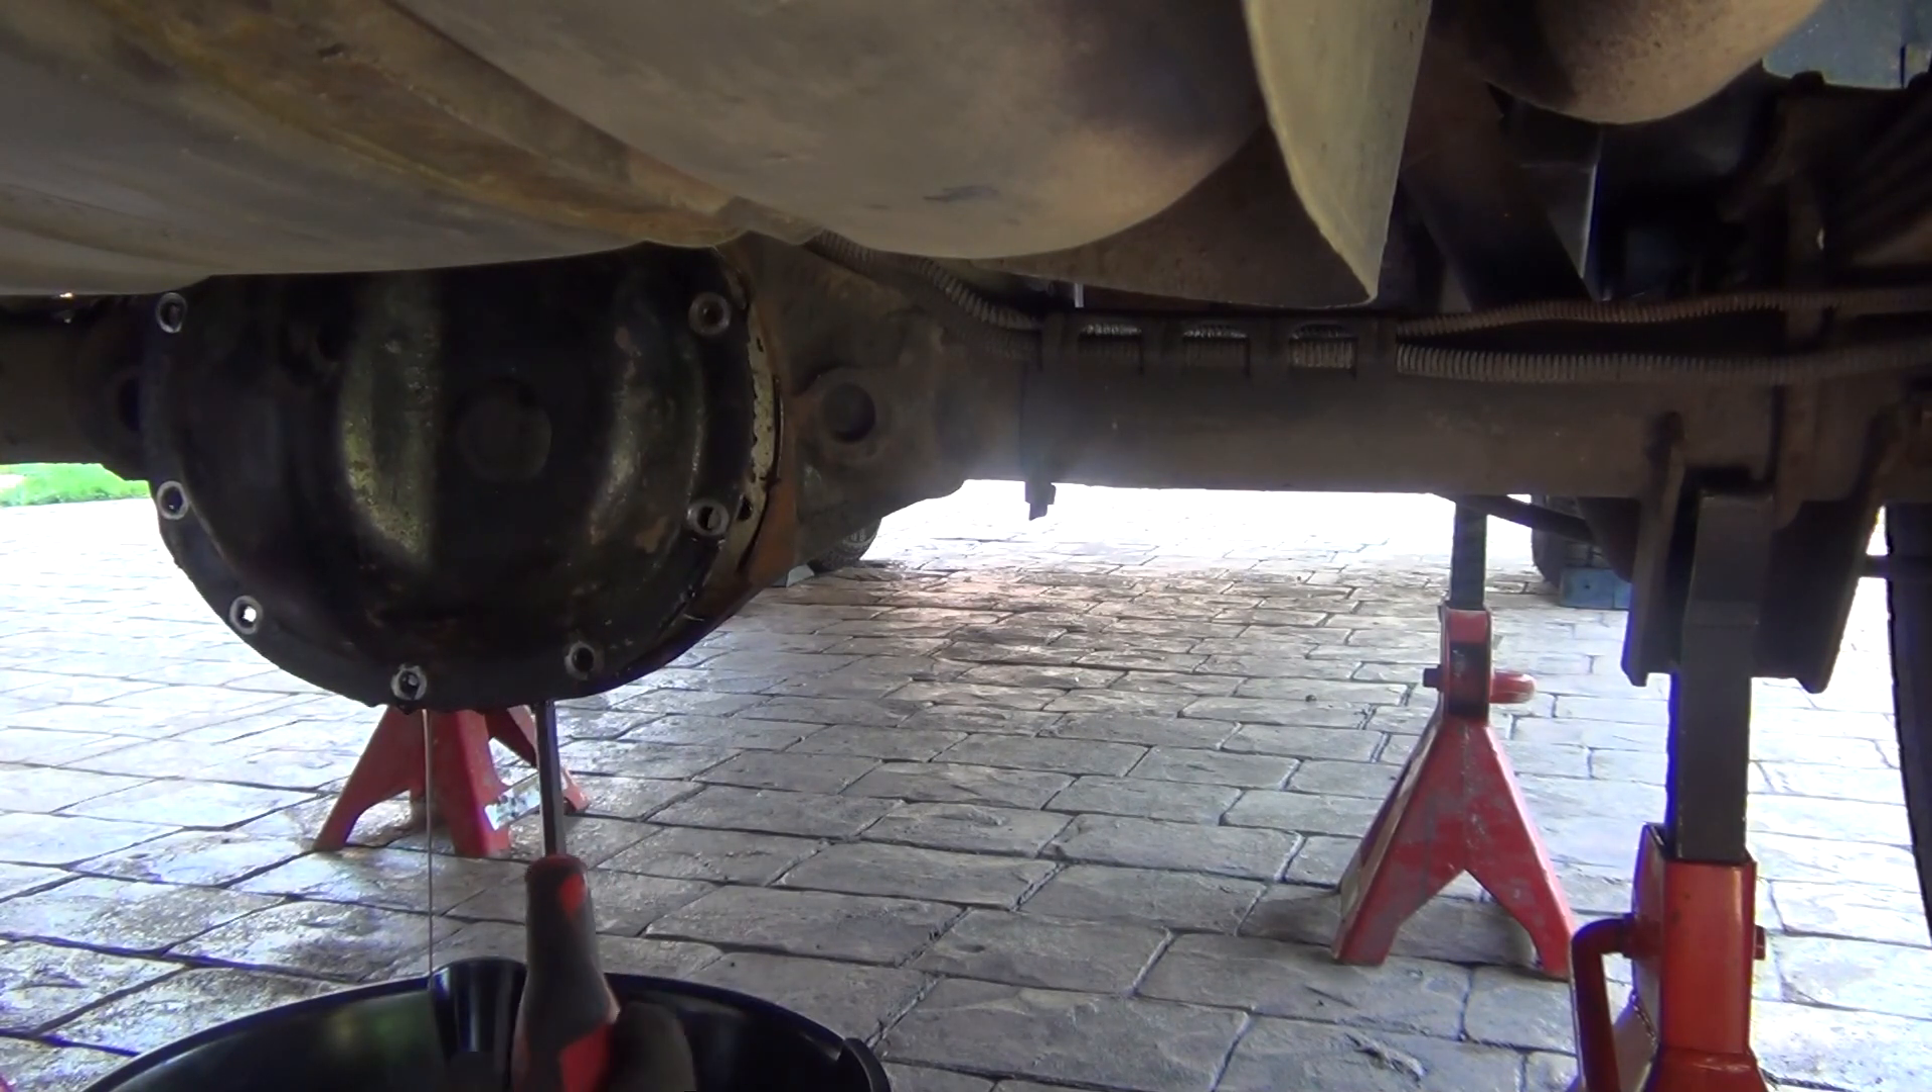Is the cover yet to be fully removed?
Yes.